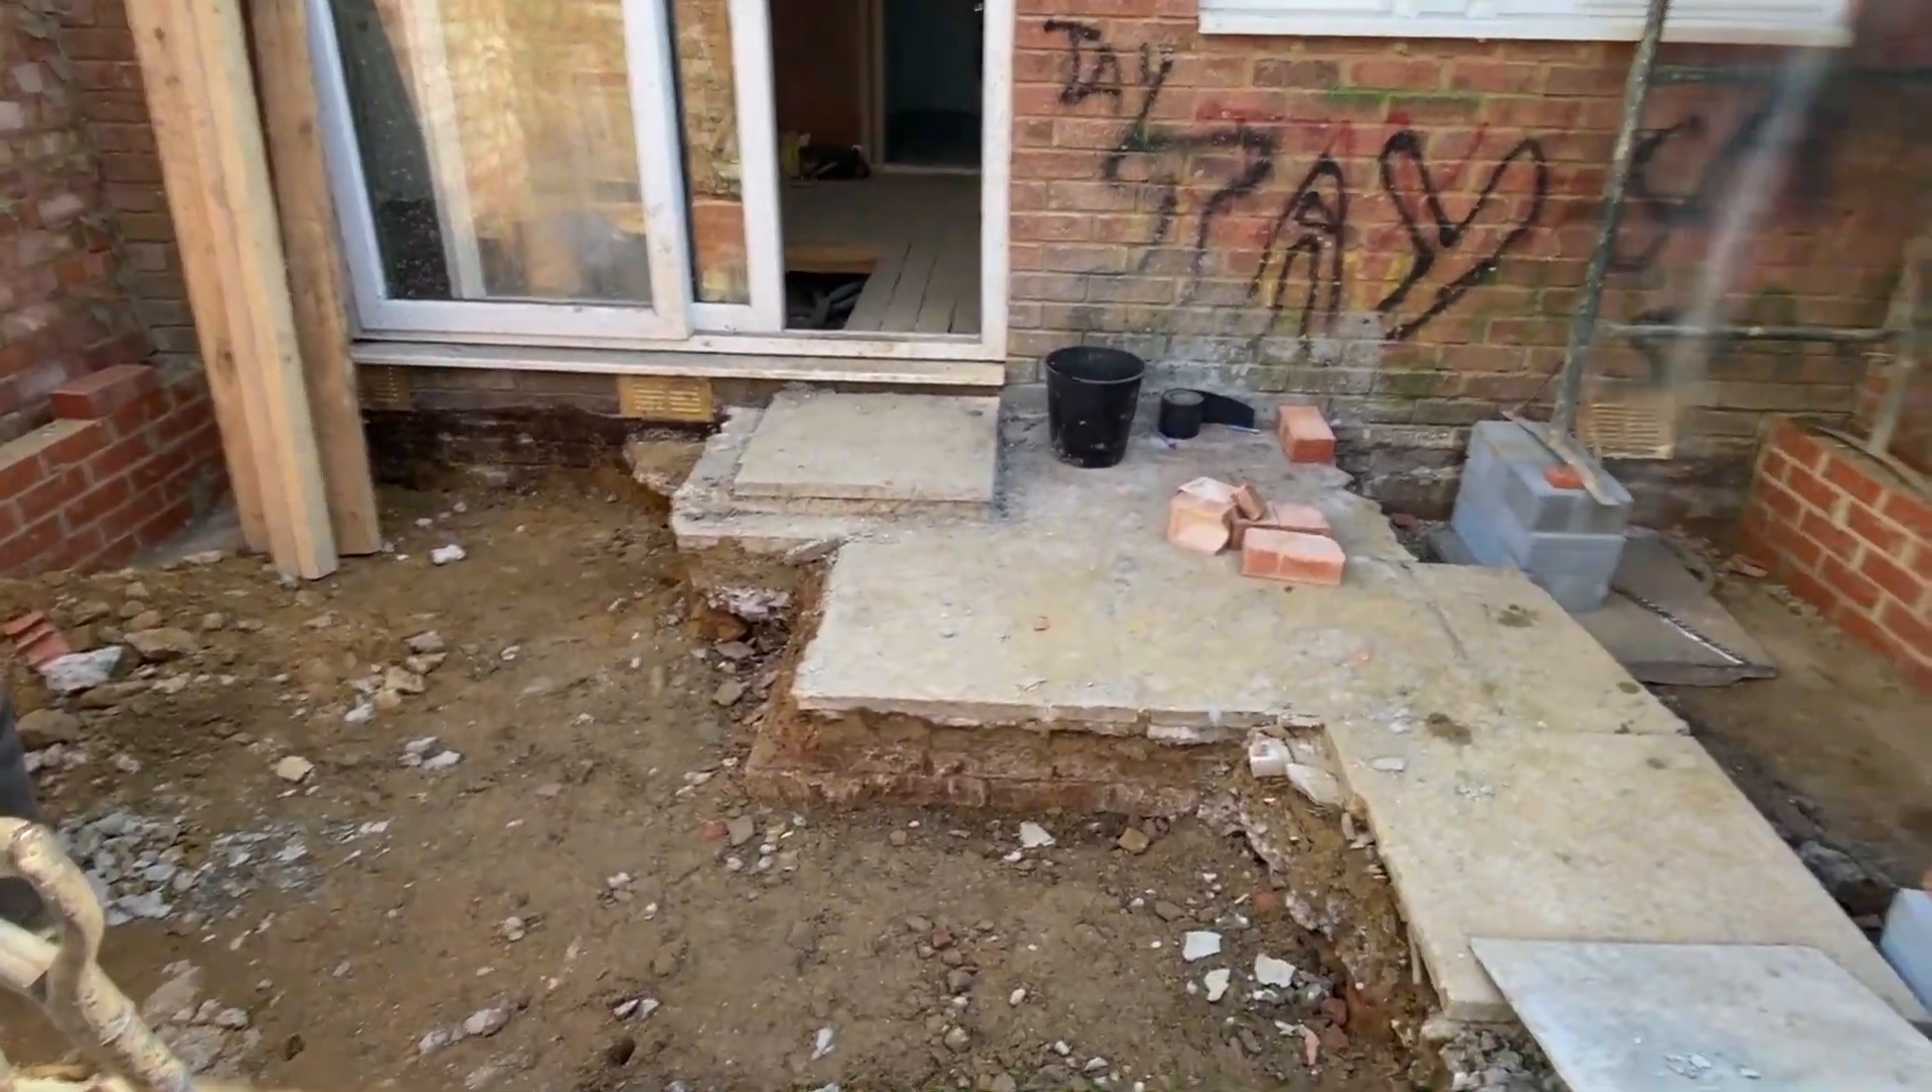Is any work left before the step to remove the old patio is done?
Yes.